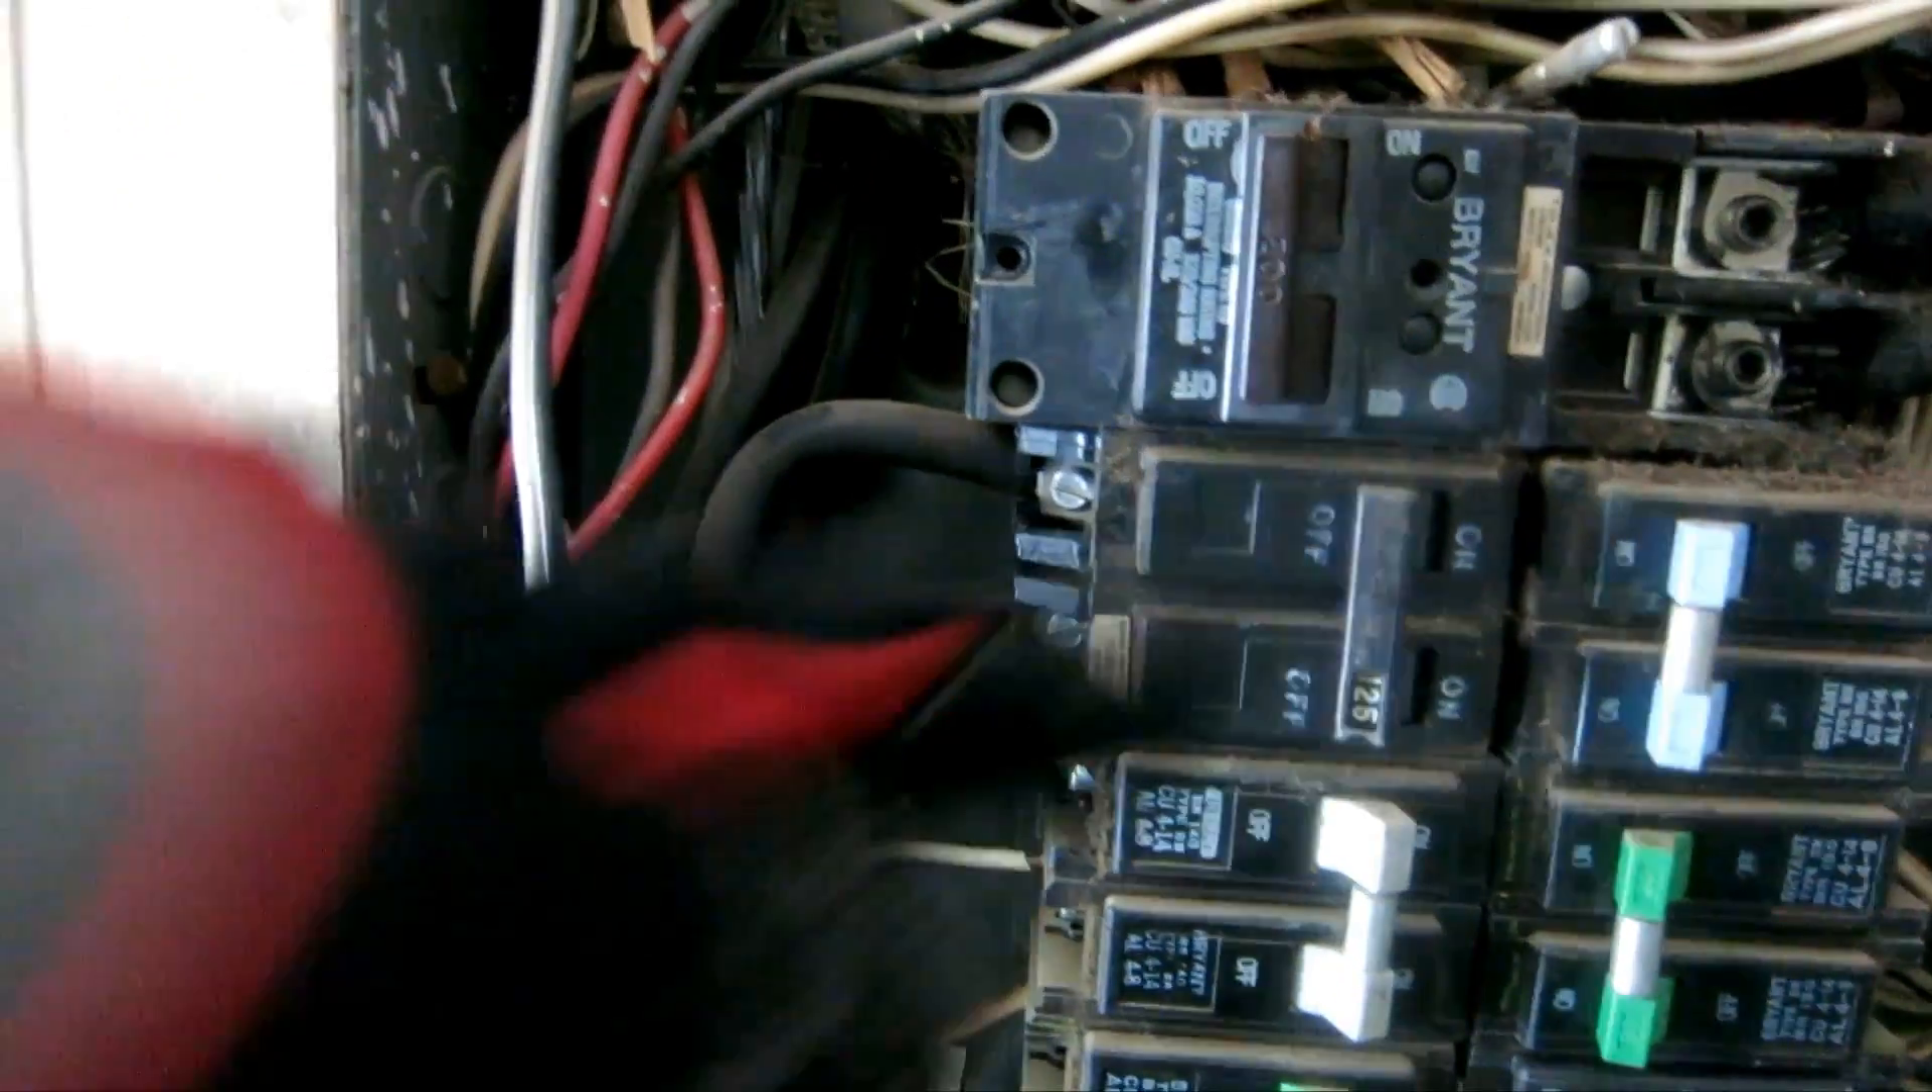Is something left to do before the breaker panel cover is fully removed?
No.